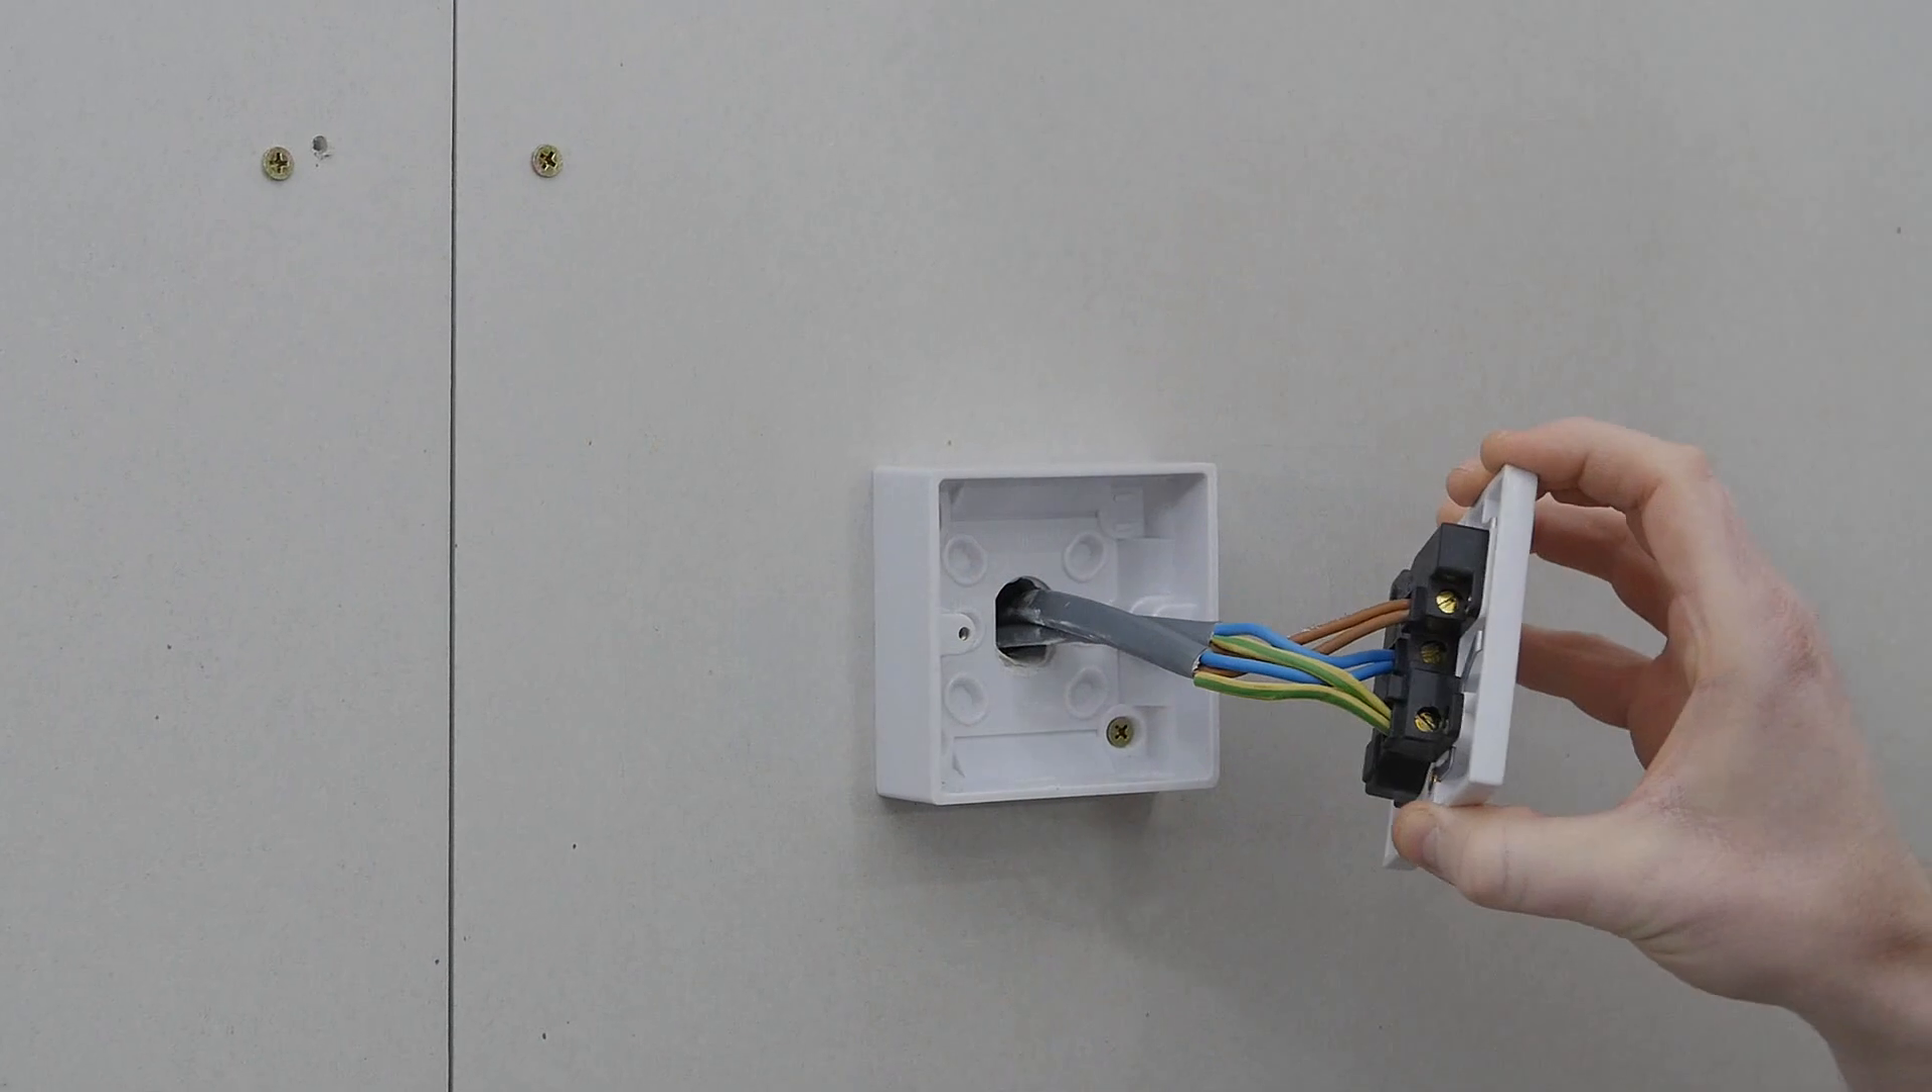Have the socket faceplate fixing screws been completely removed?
Yes.